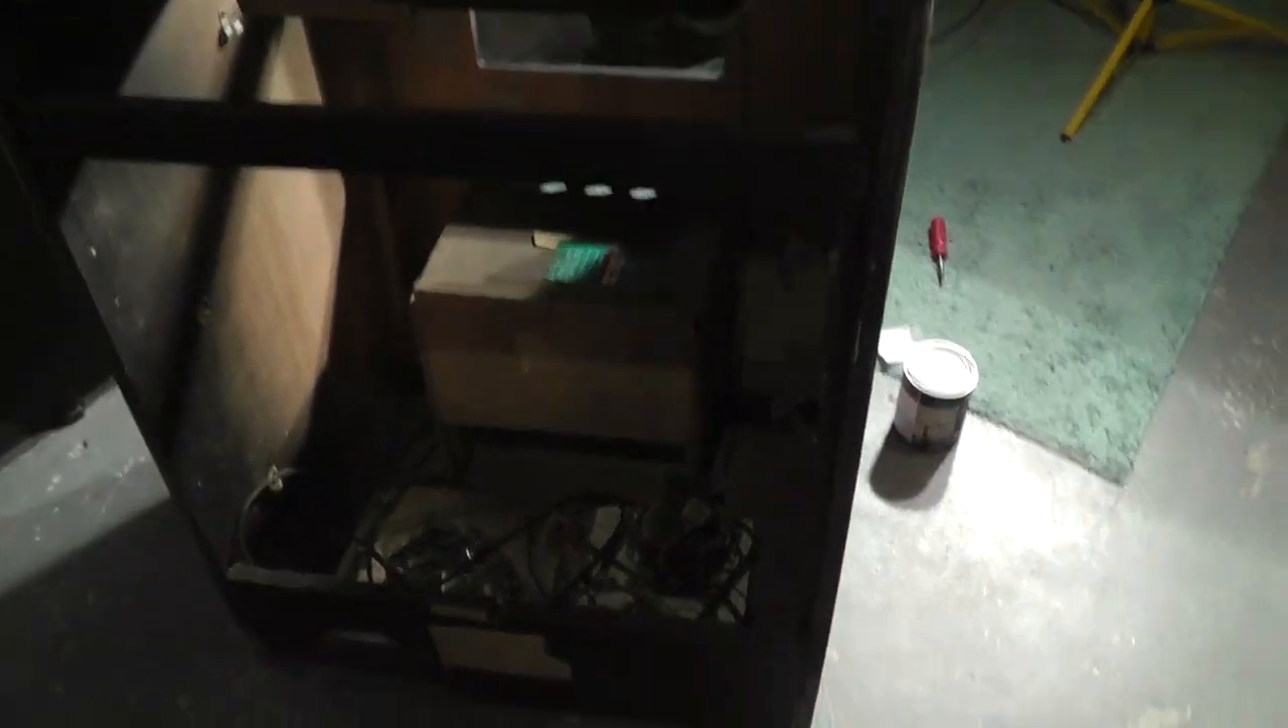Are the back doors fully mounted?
No.